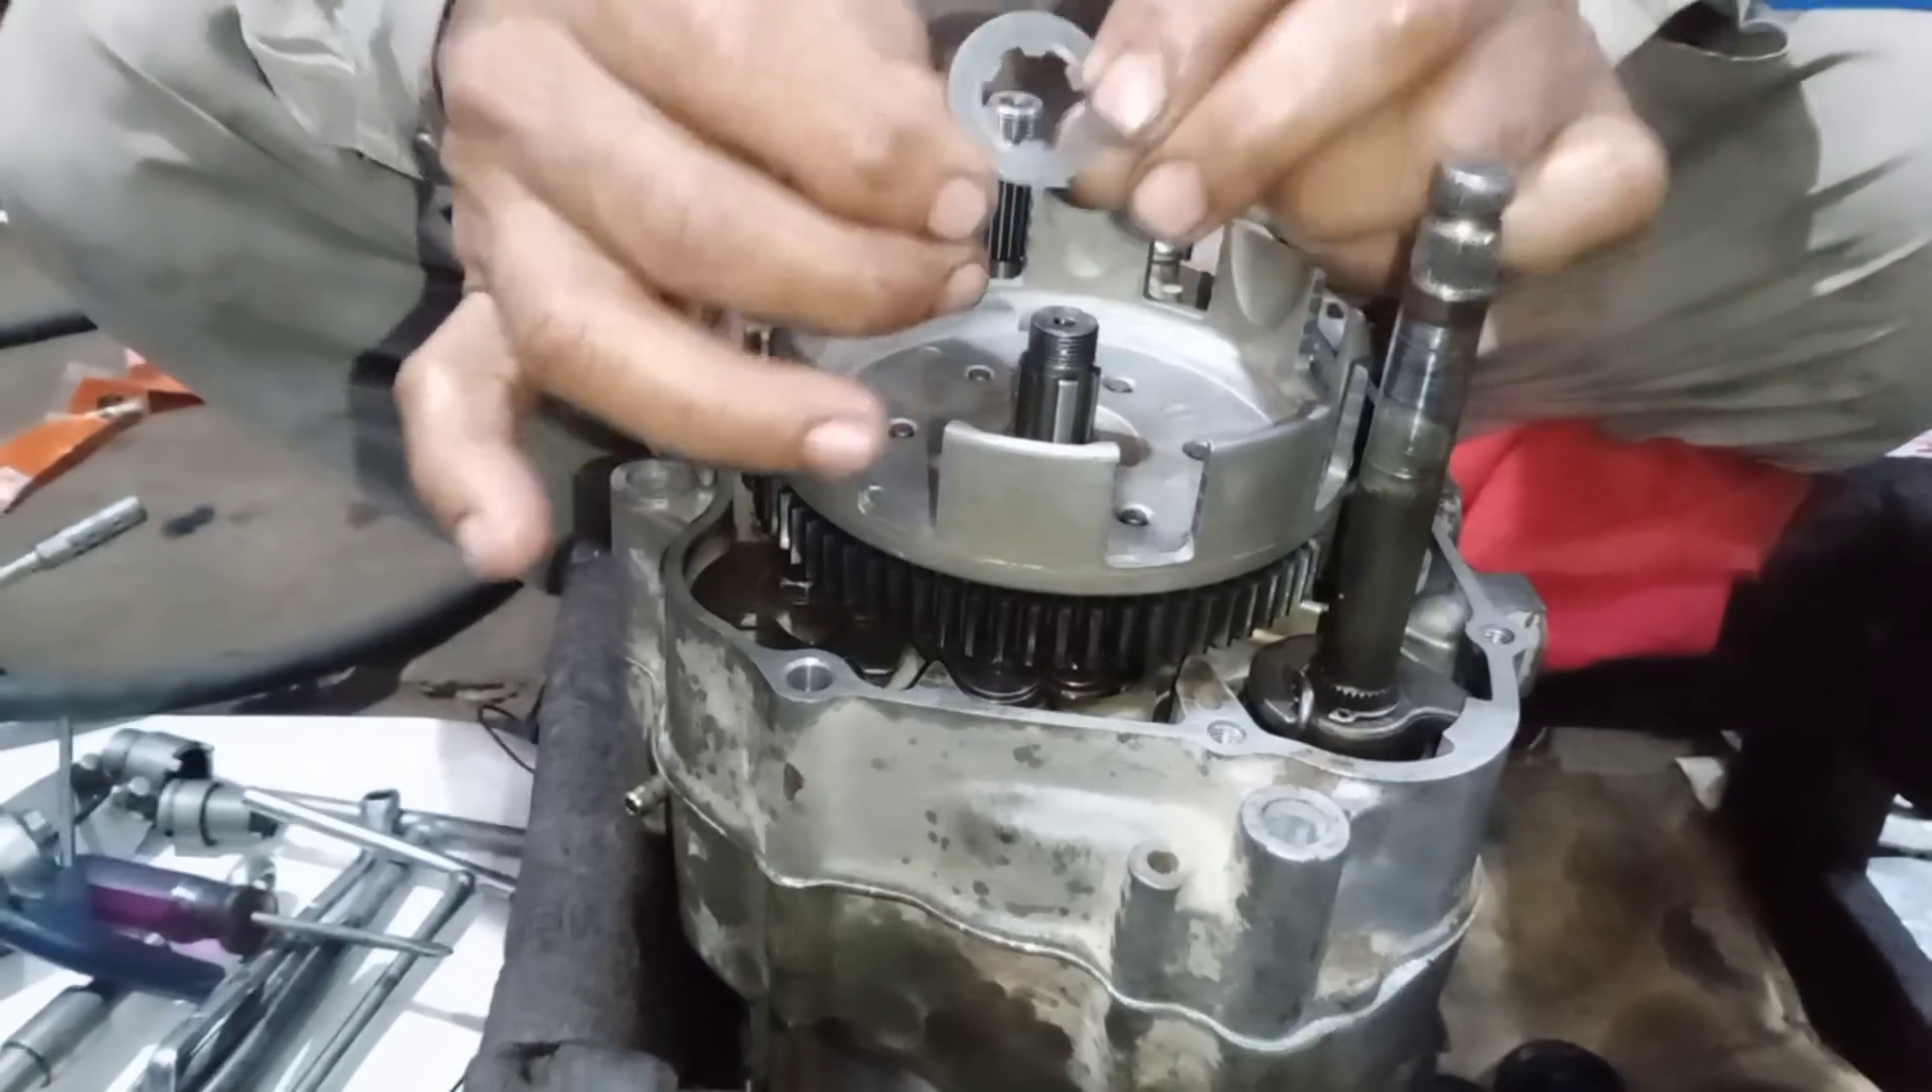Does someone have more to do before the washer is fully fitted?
Yes.